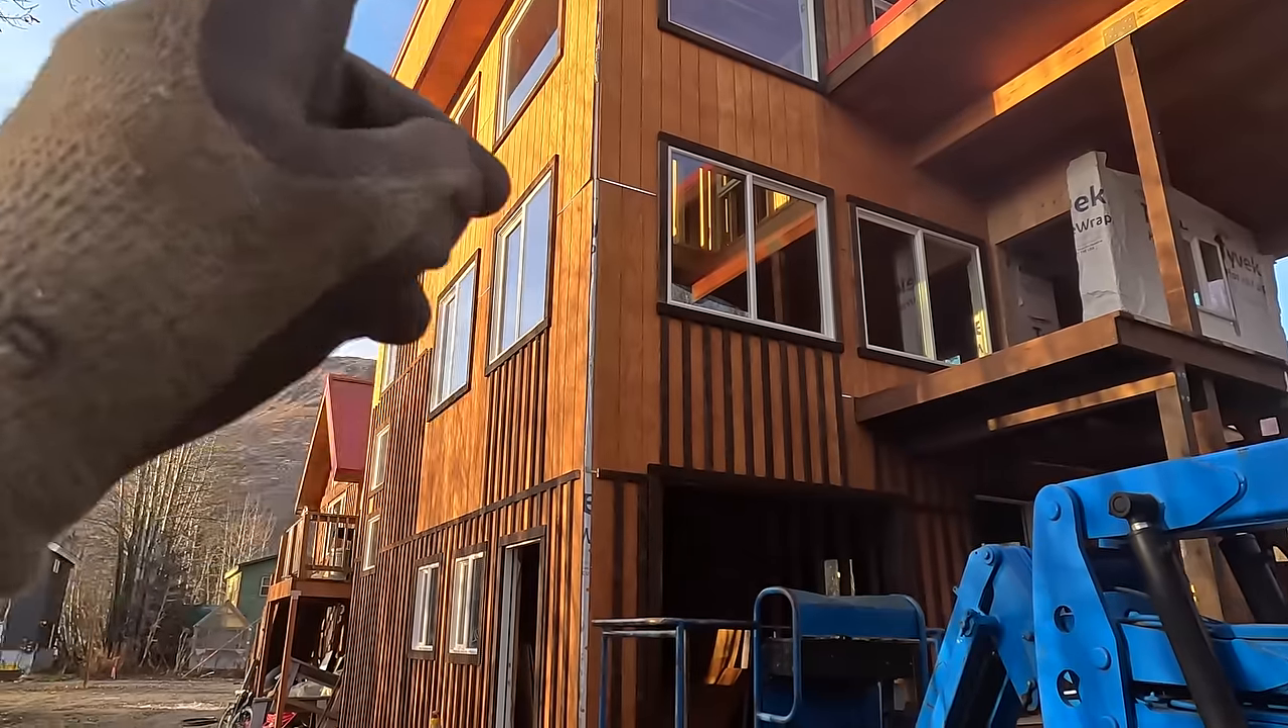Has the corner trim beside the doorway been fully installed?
No.